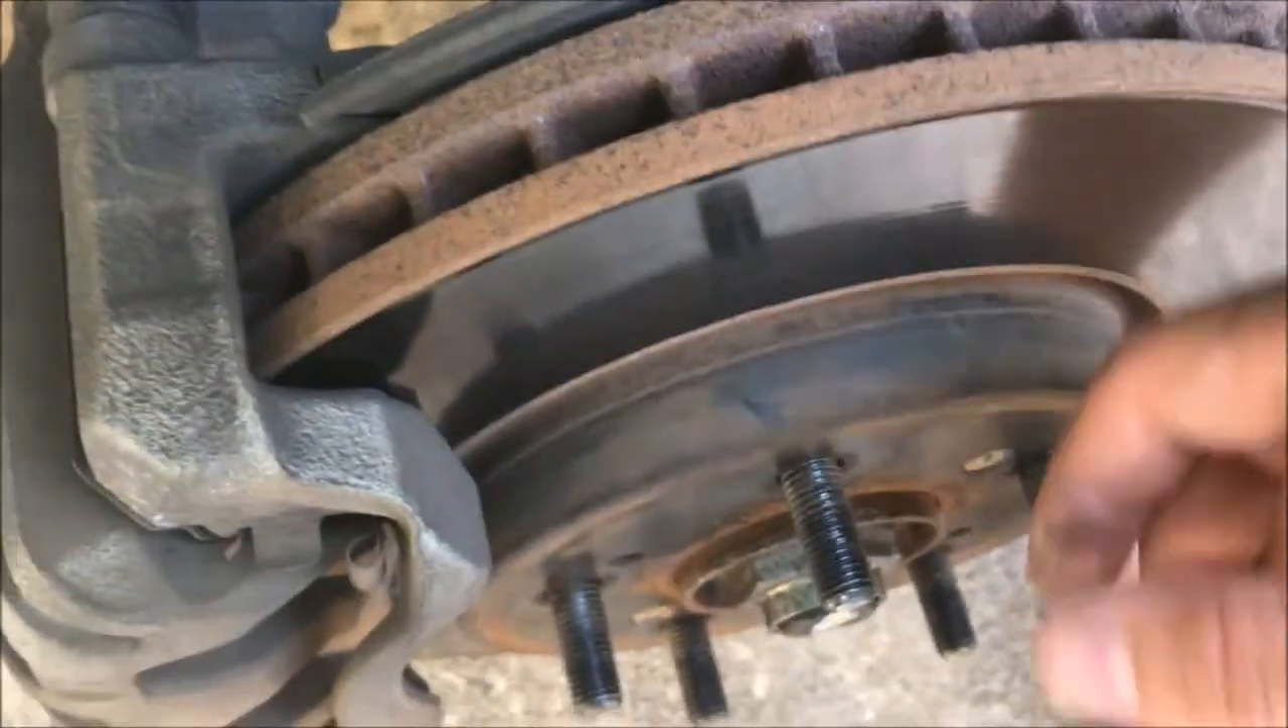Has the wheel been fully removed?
Yes.